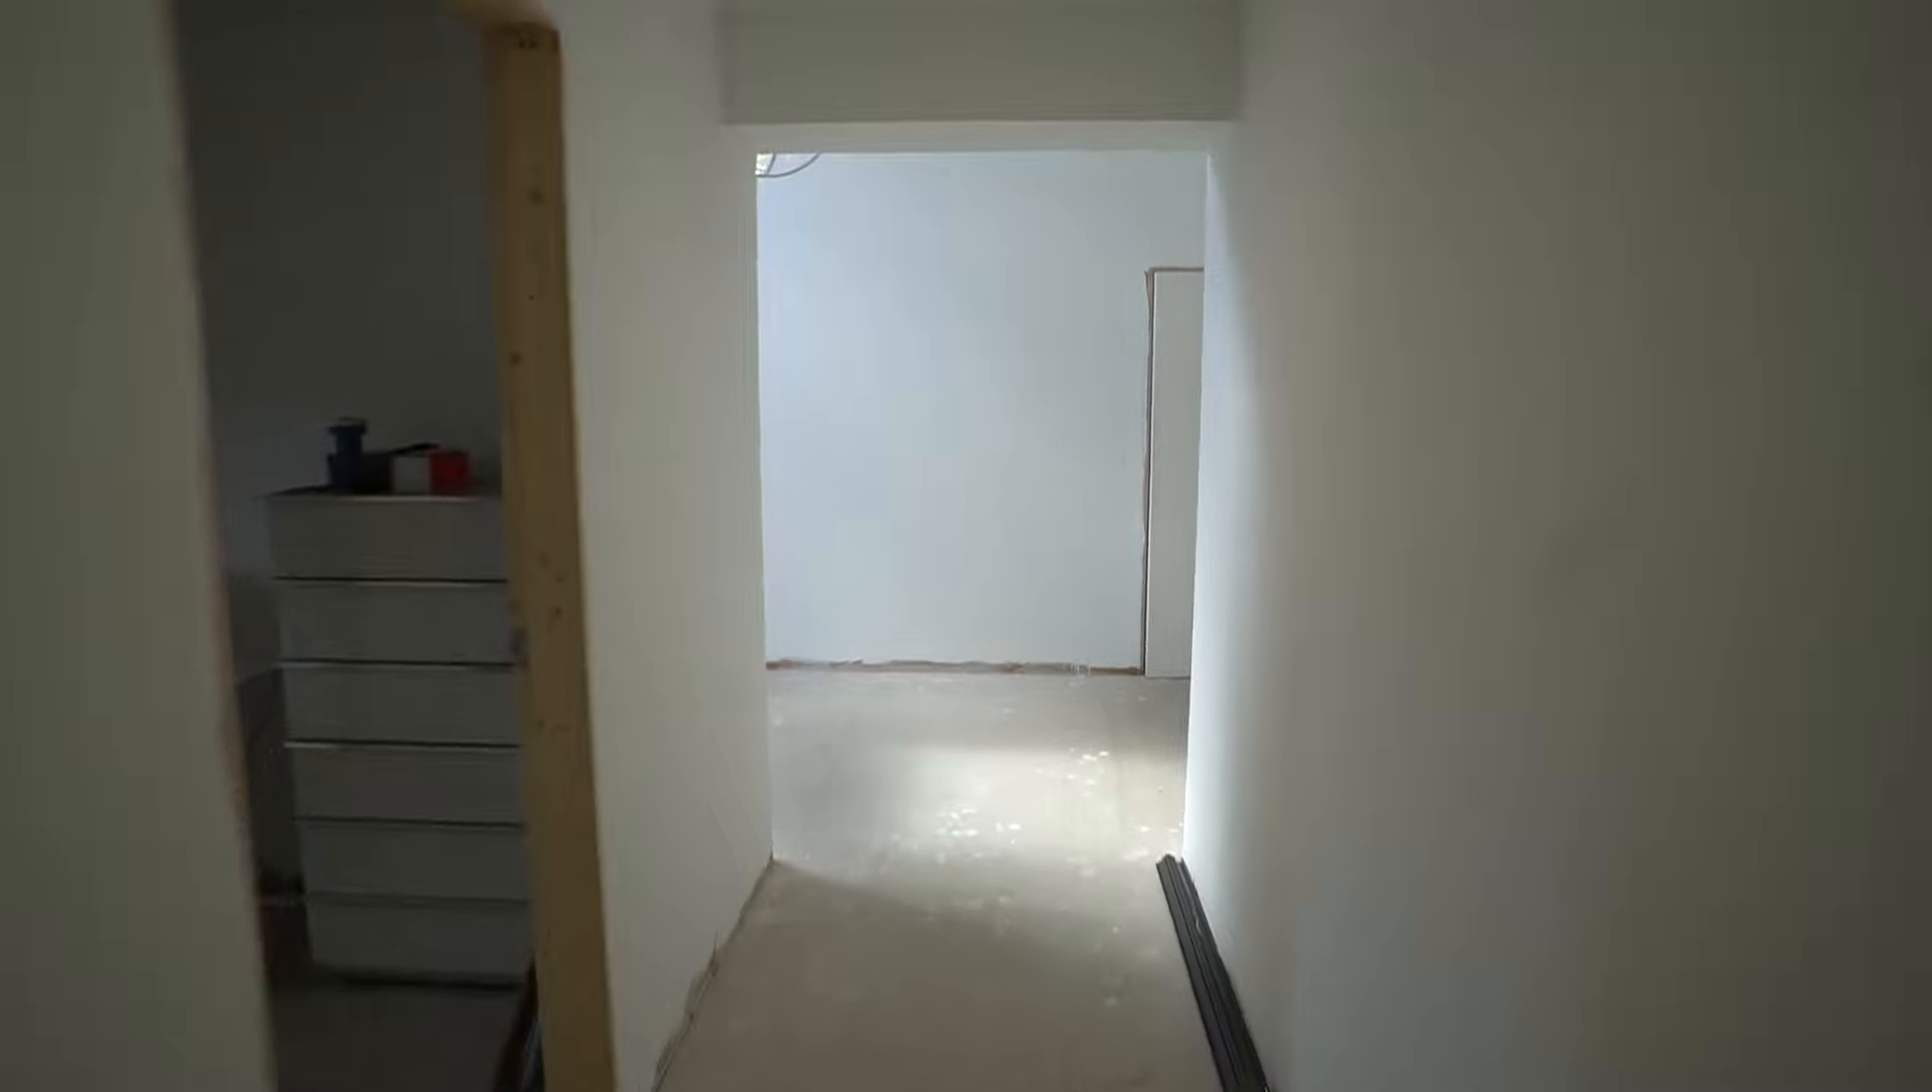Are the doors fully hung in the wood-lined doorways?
No.